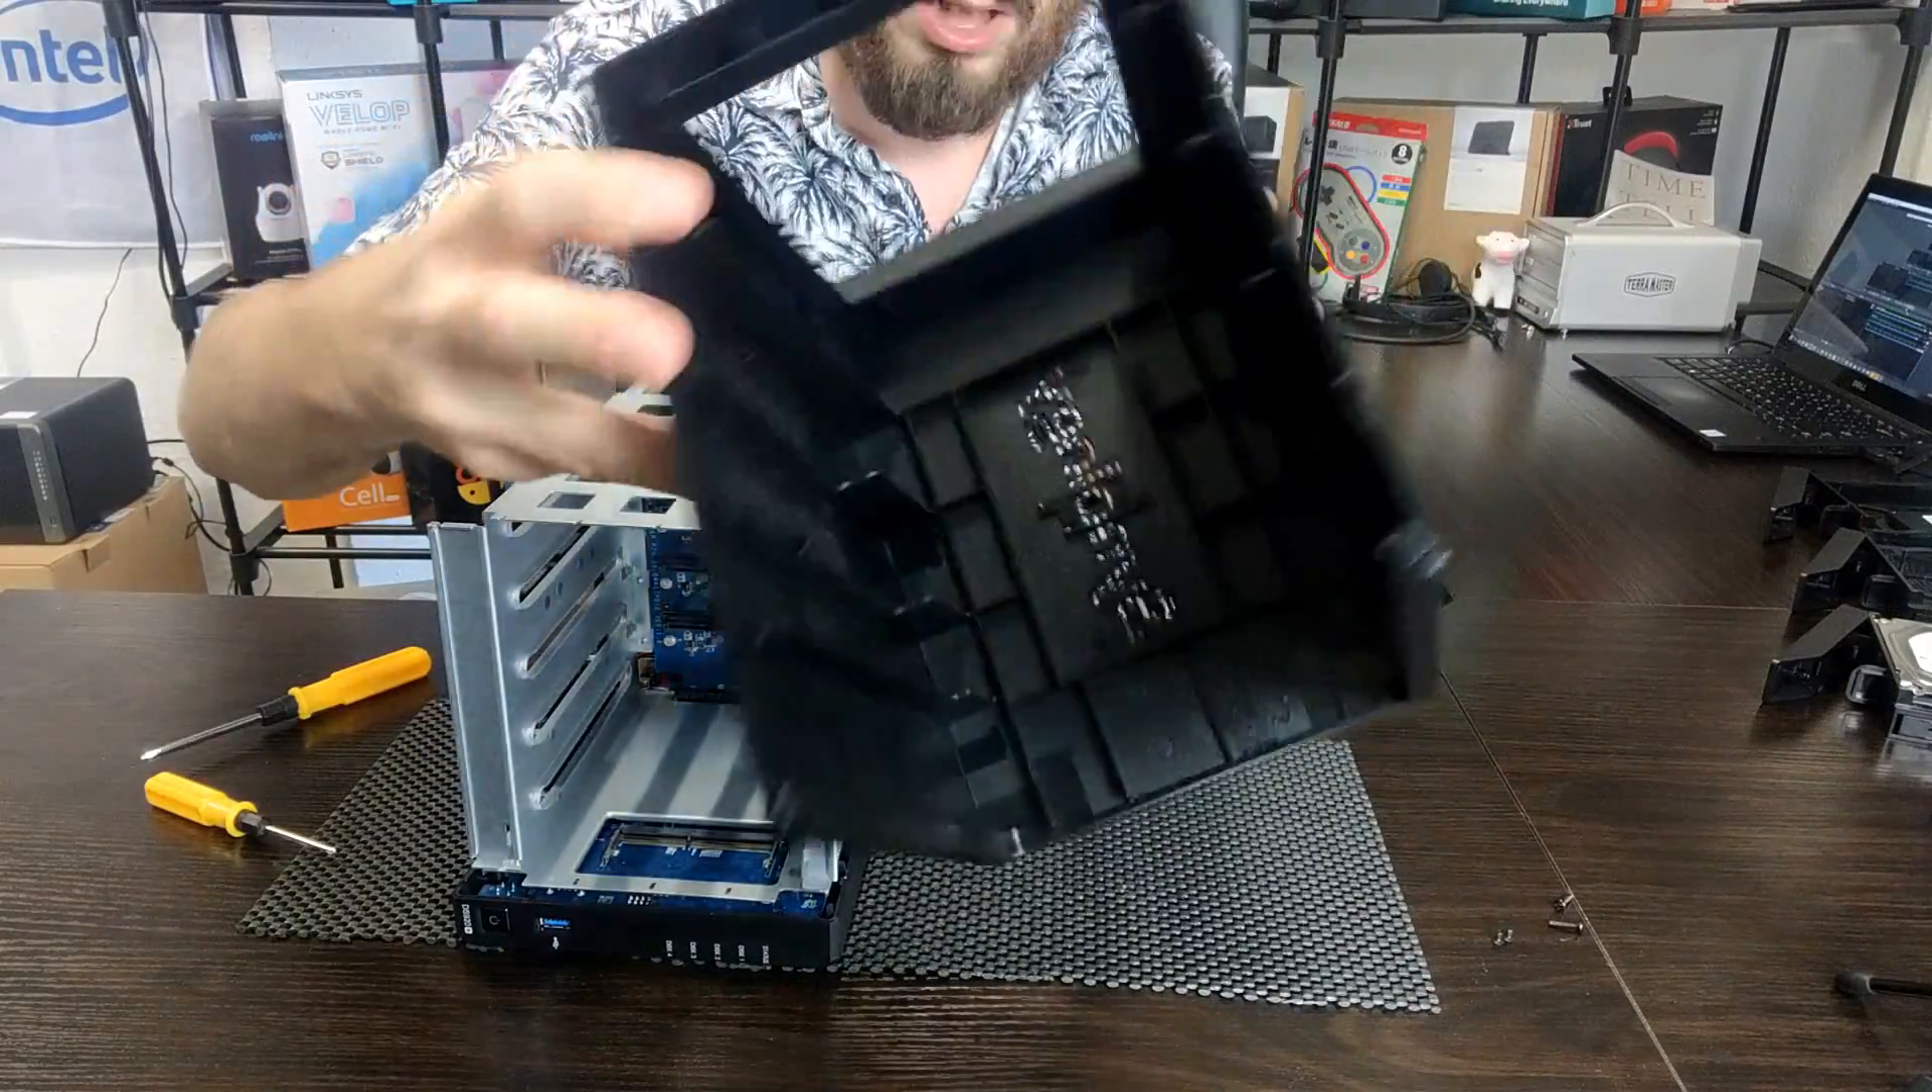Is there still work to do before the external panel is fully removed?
No.